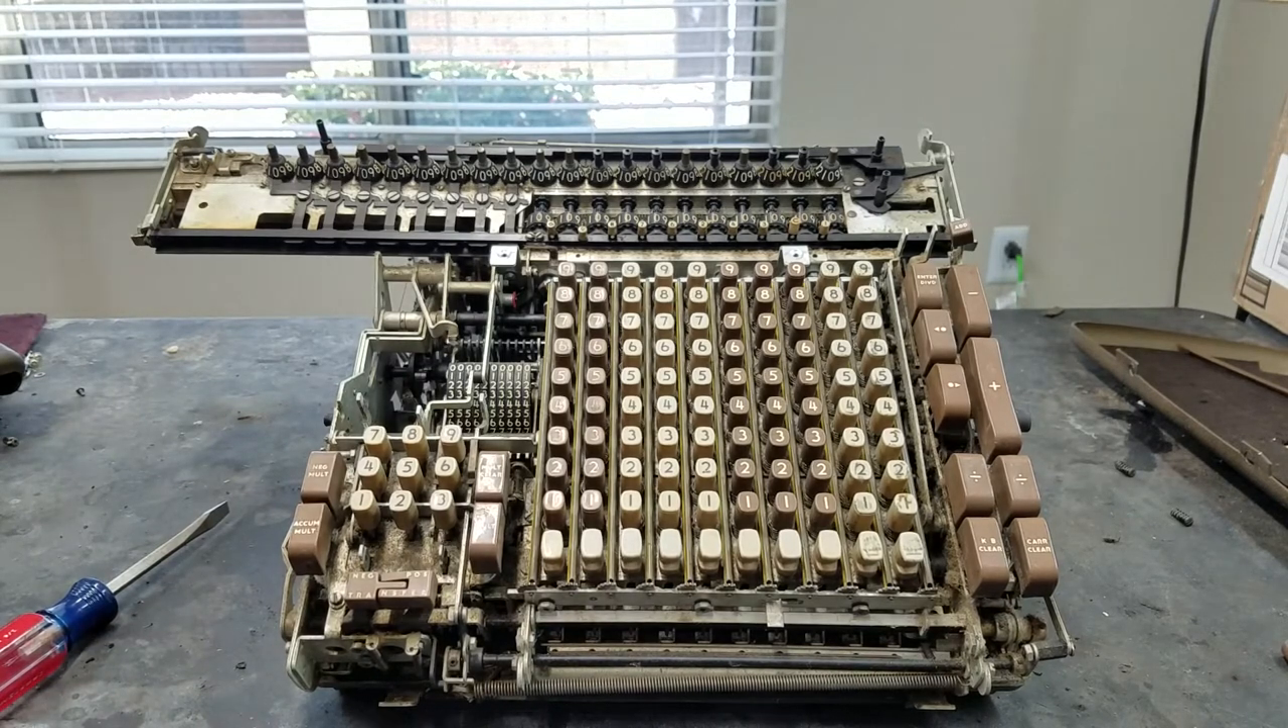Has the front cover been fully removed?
Yes.